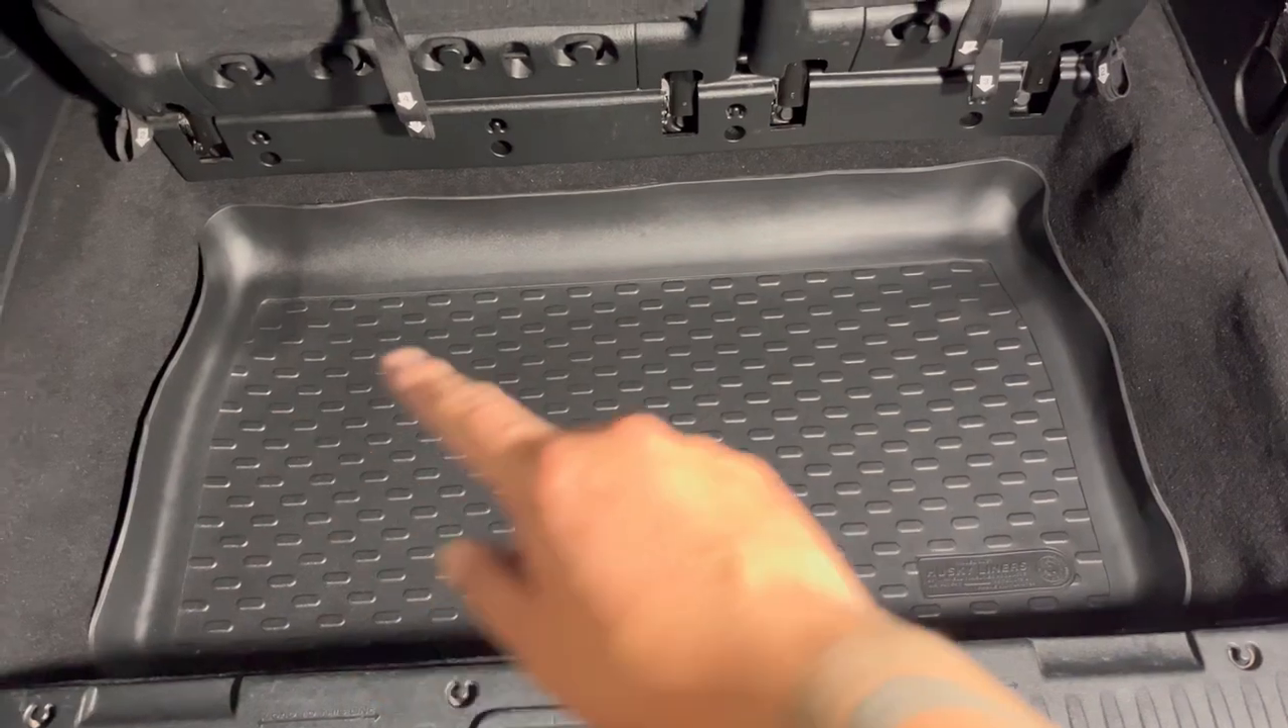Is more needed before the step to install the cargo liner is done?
No.